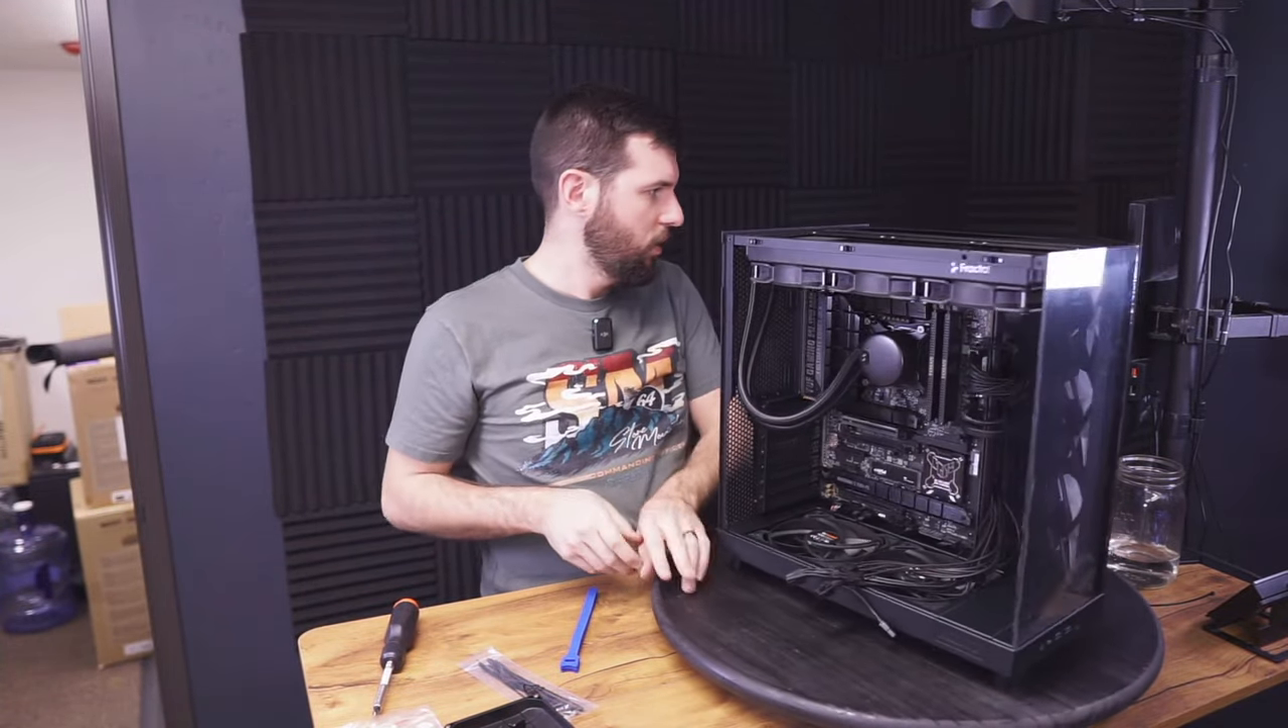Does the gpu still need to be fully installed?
Yes.